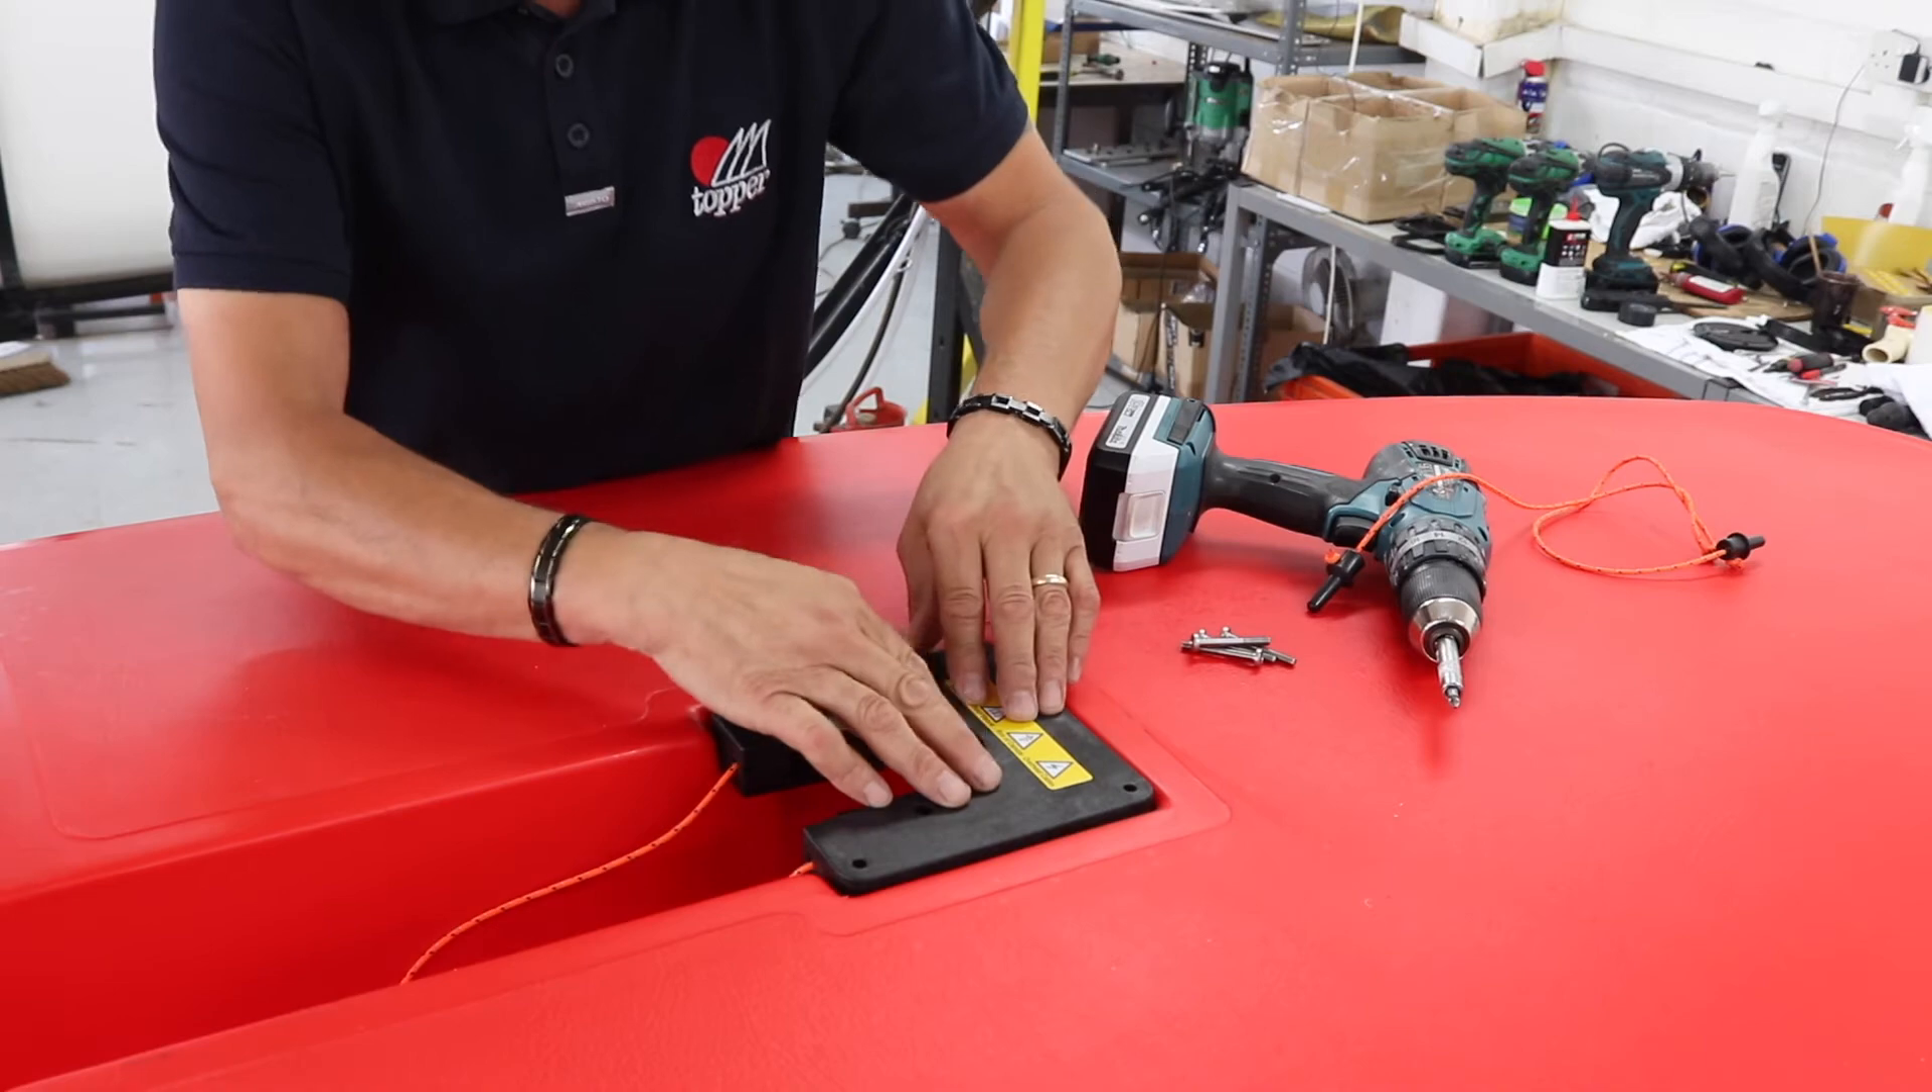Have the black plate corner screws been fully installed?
No.